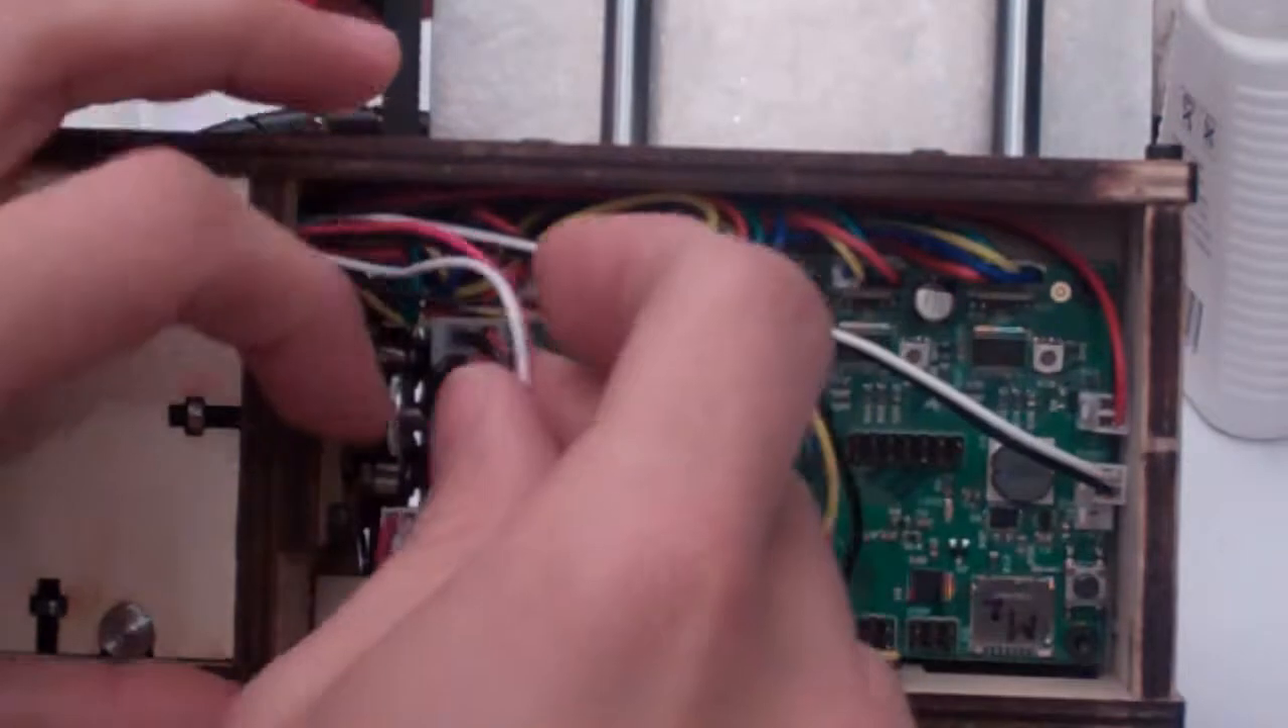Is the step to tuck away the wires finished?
No.